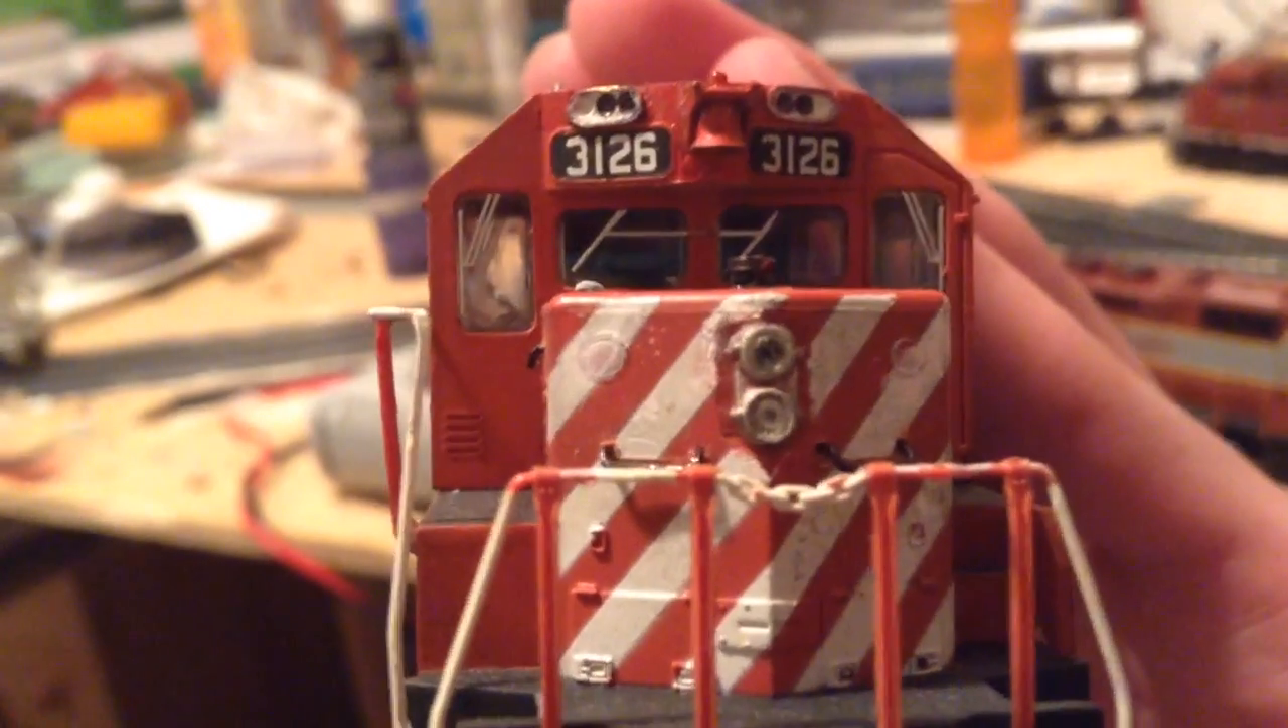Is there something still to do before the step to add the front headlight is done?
No.